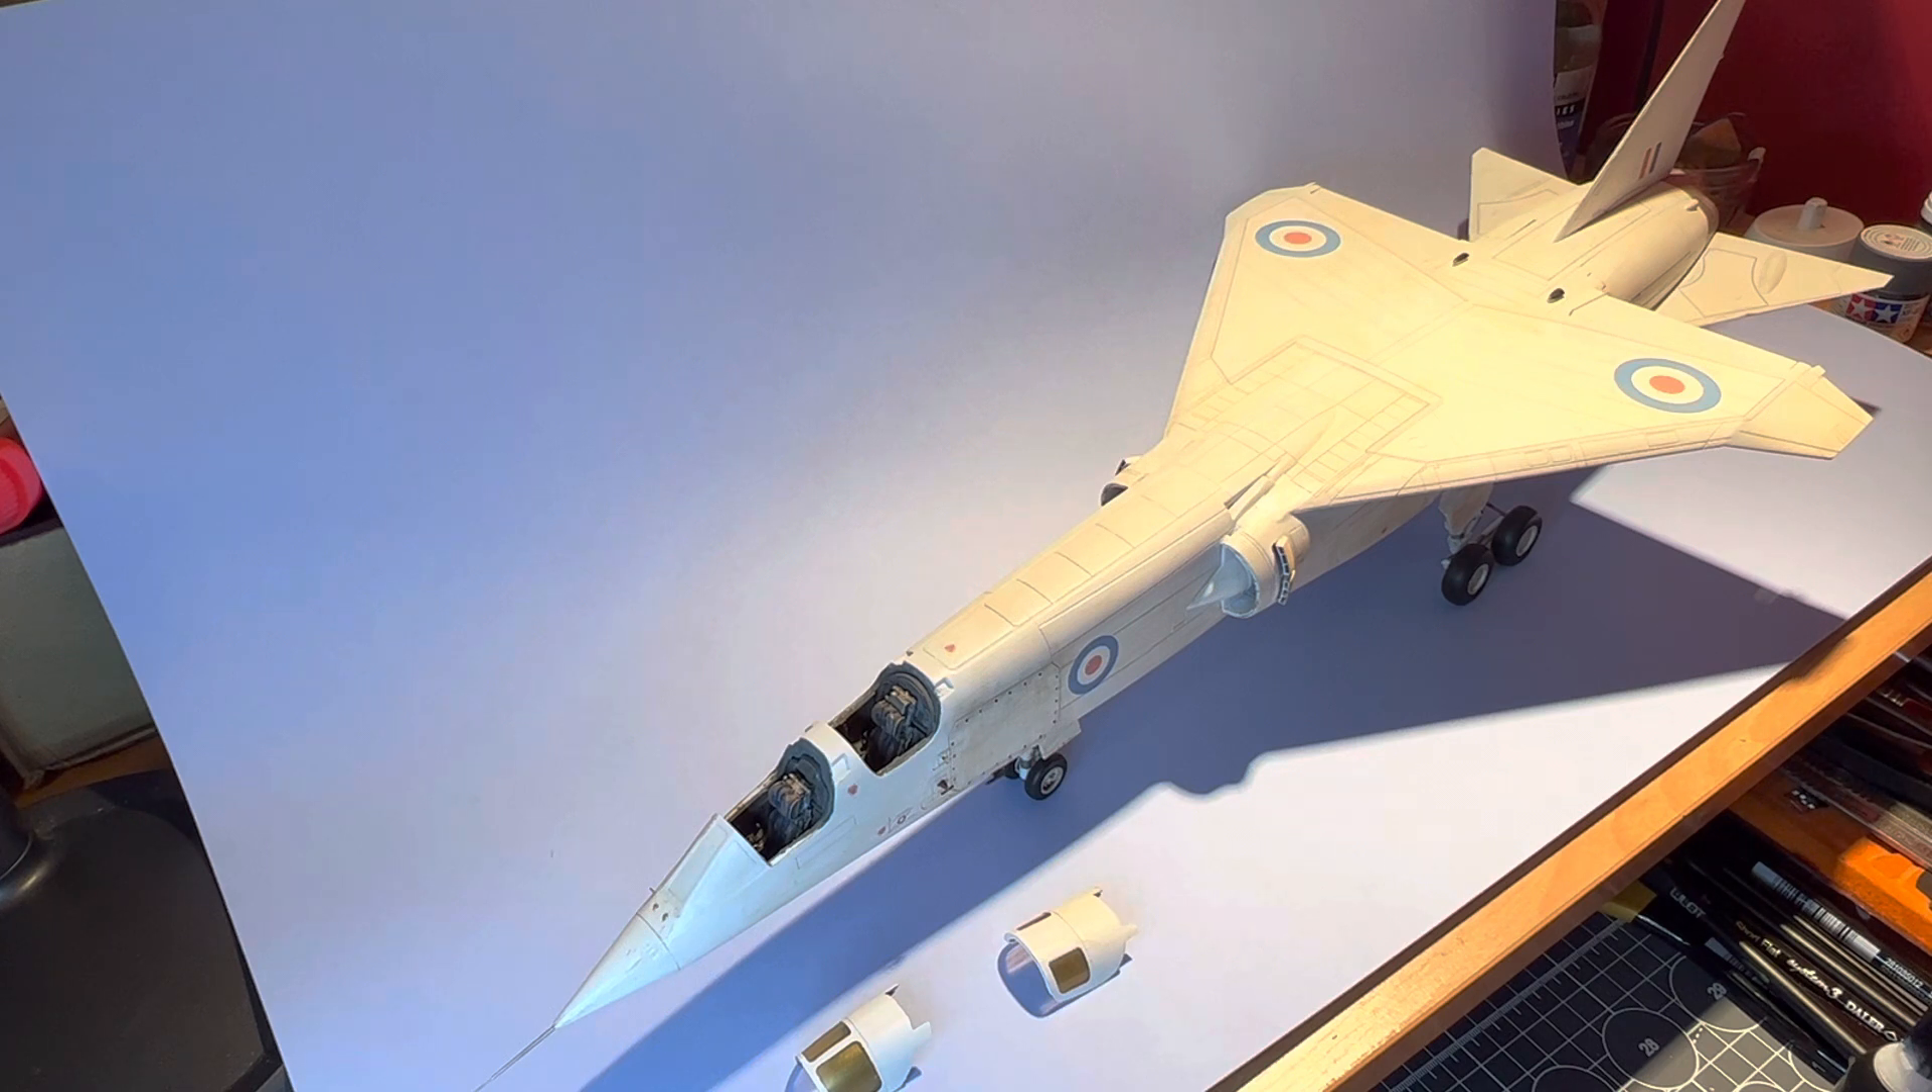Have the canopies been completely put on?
No.